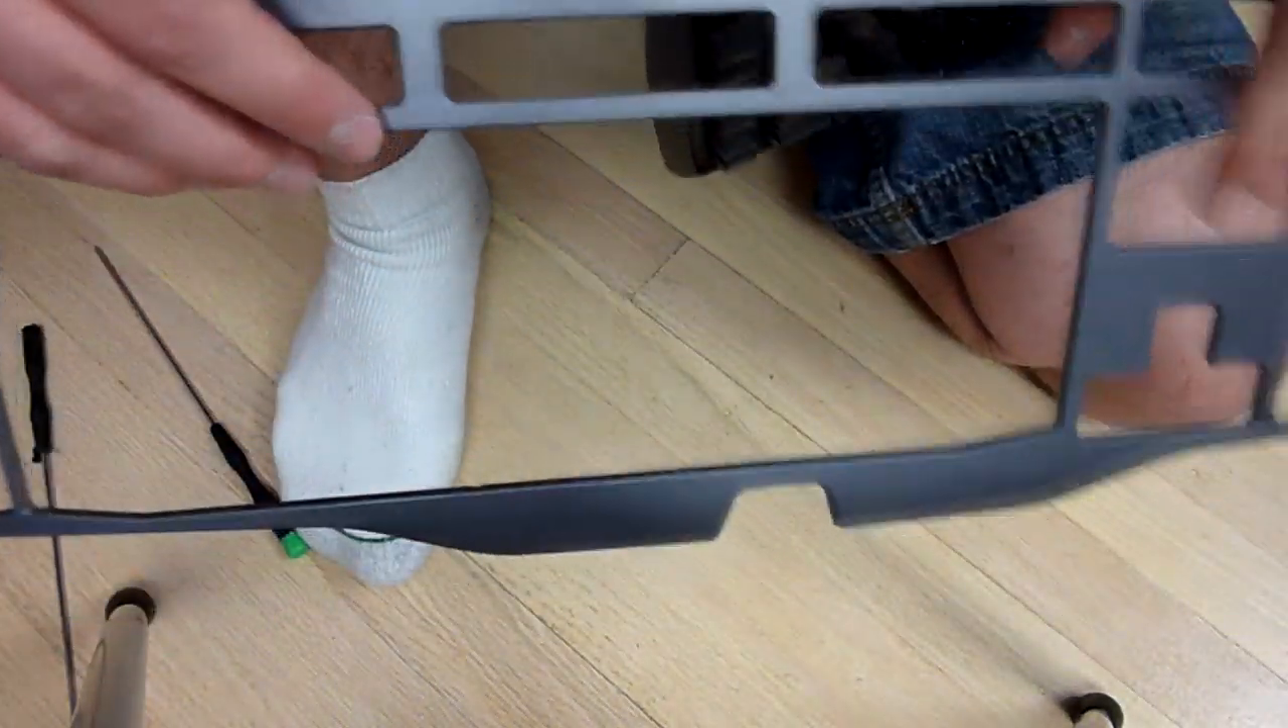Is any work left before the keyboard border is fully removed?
No.